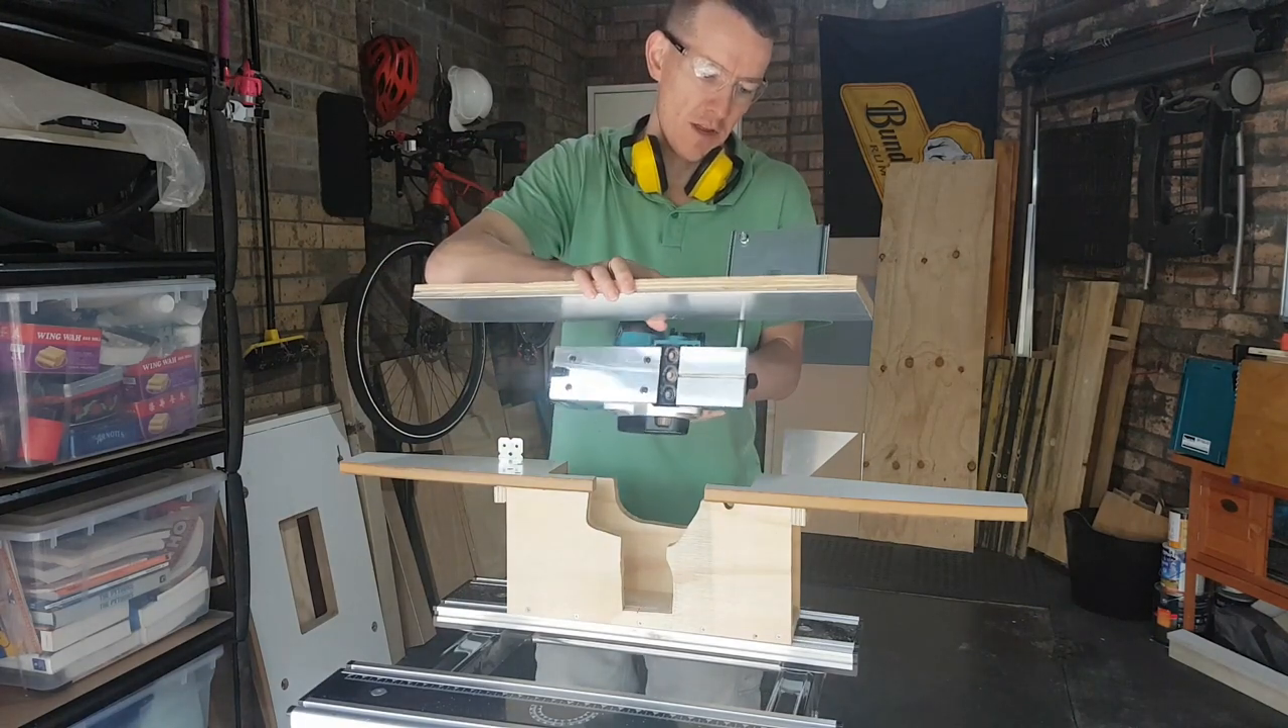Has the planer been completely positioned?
No.